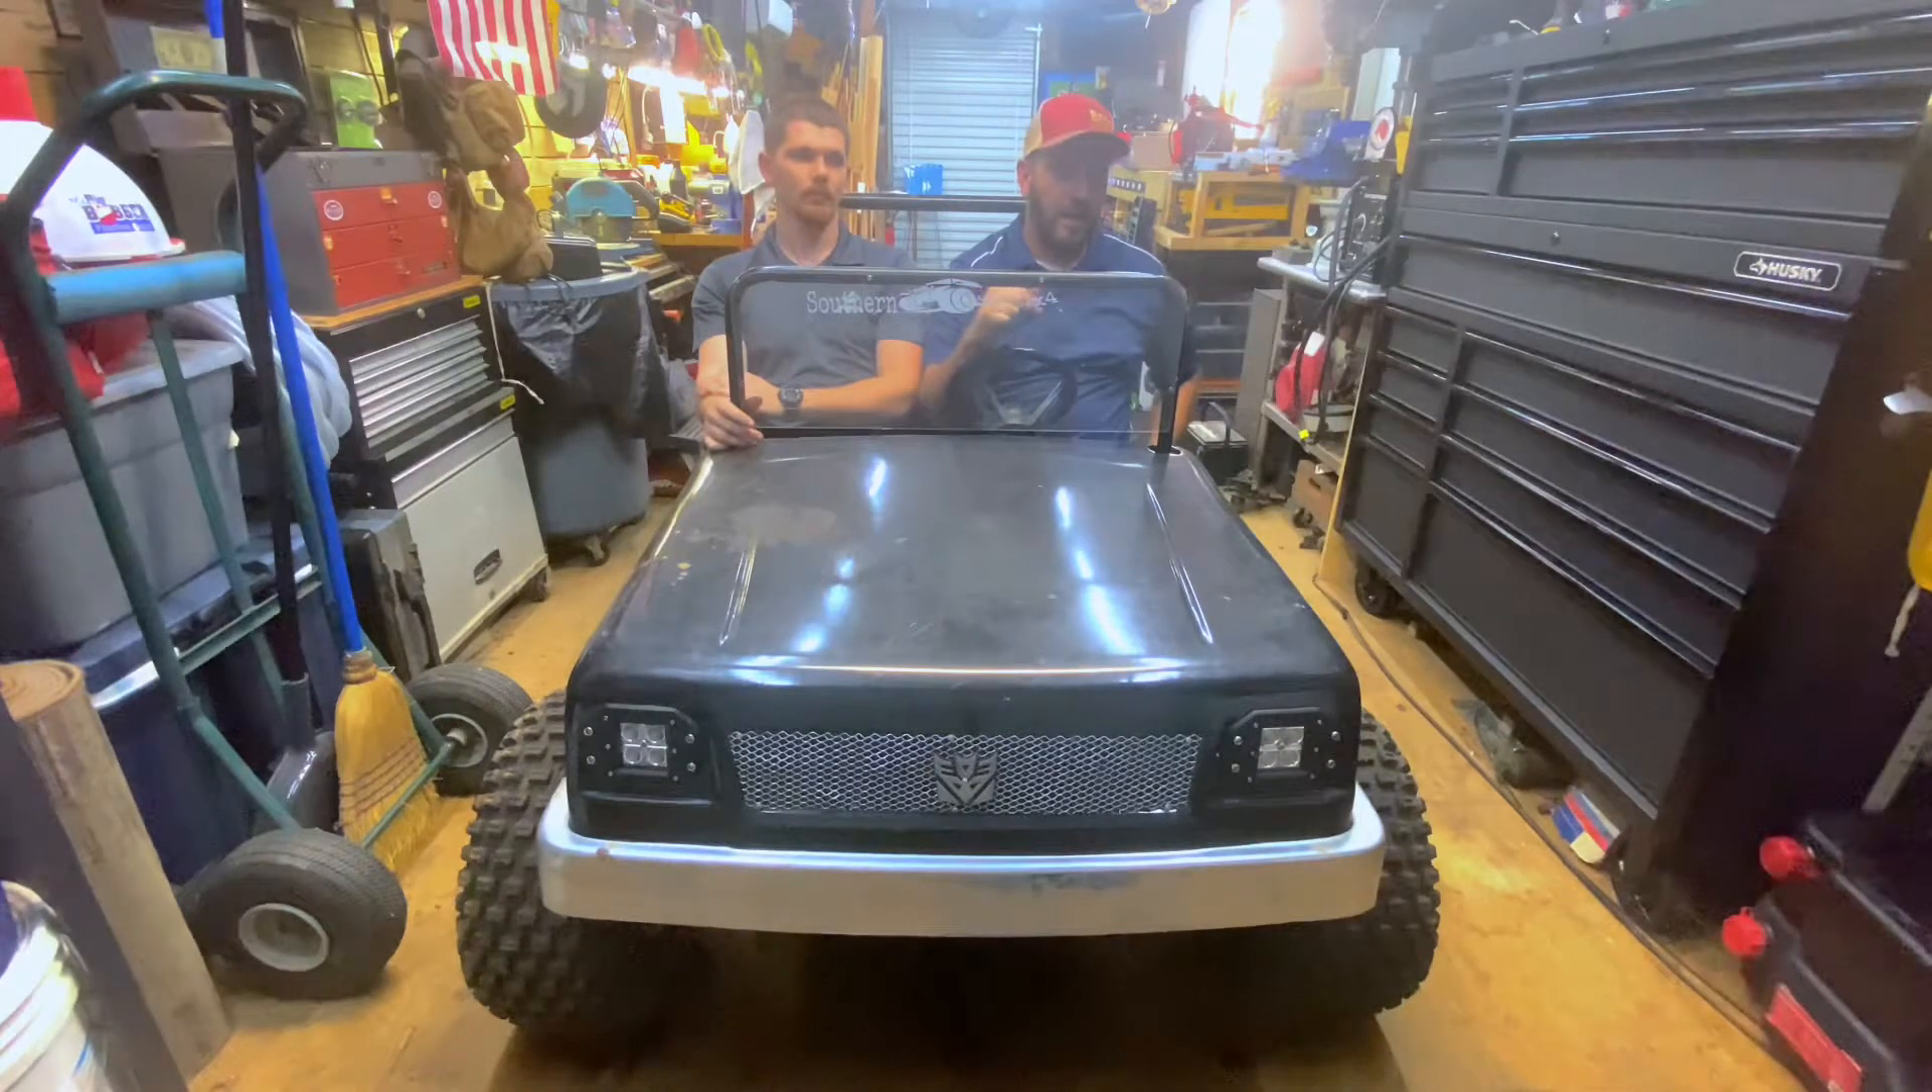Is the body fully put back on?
Yes.